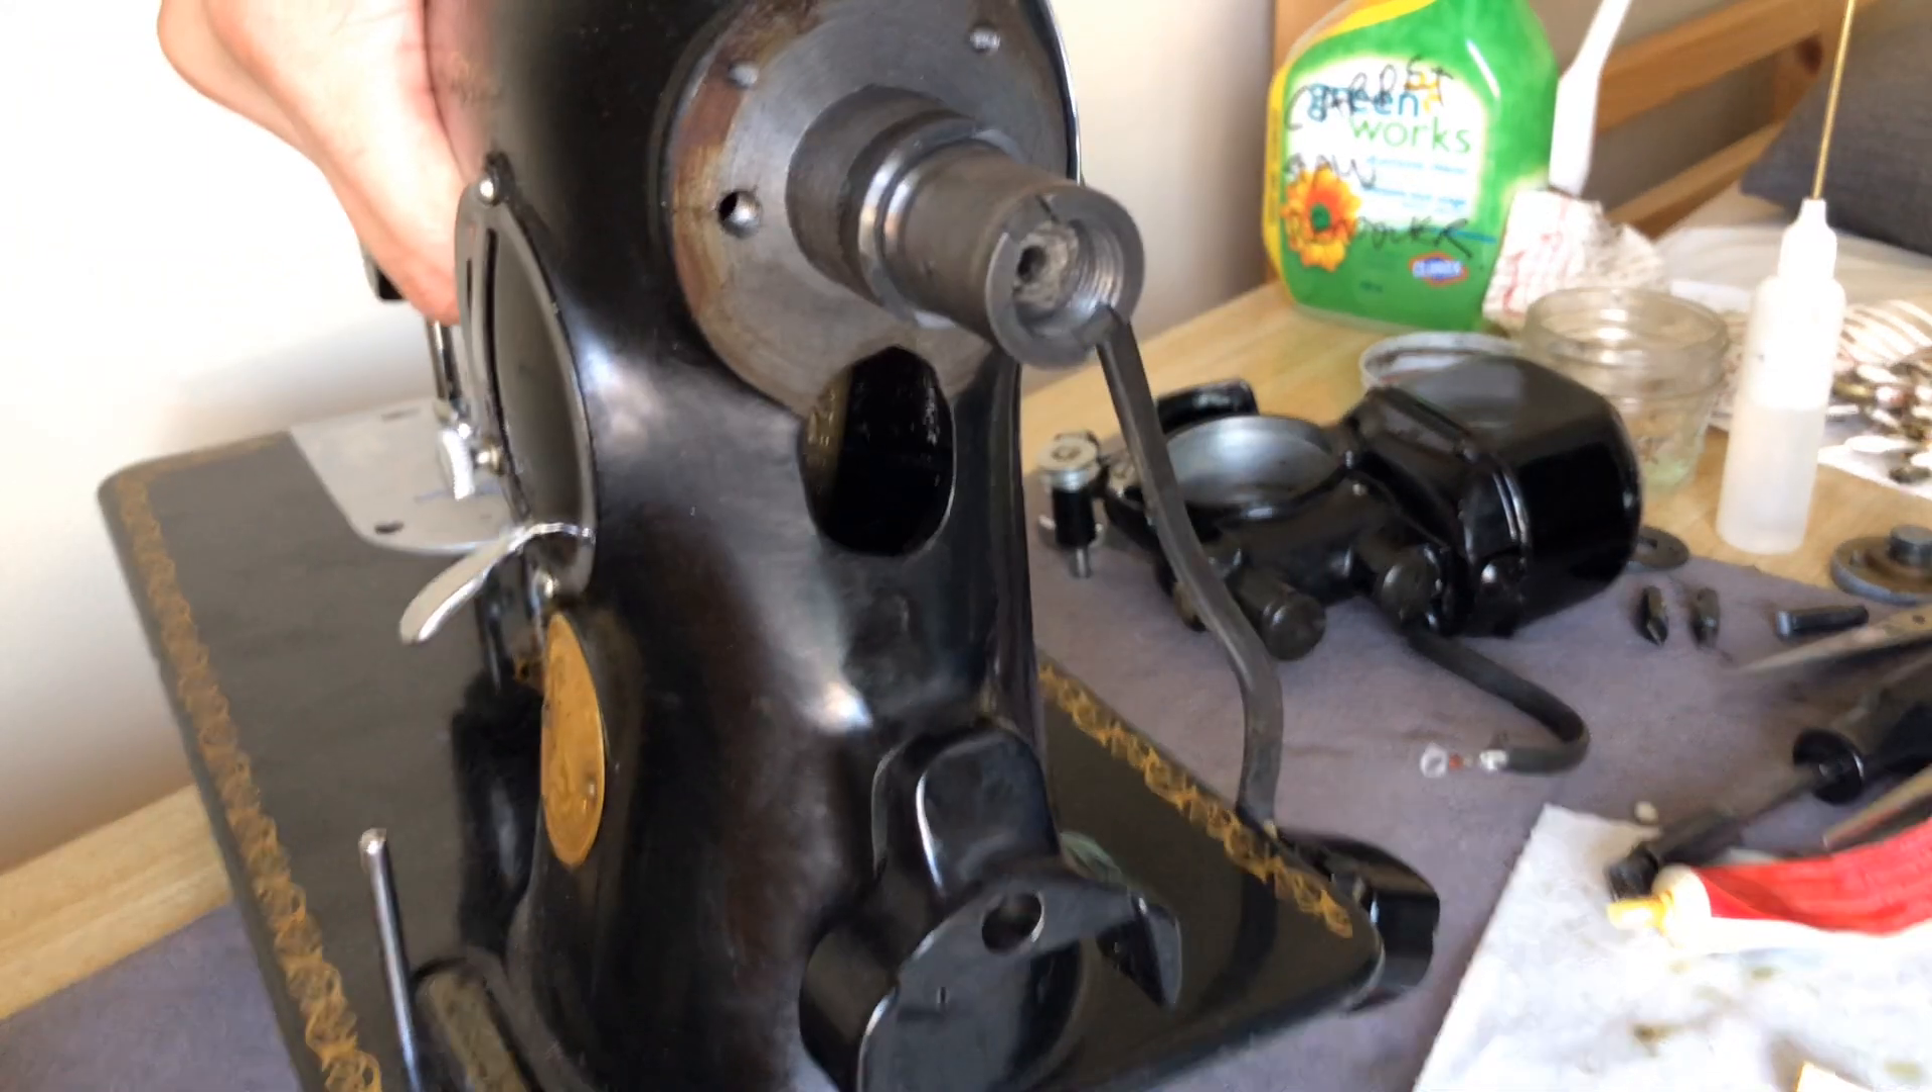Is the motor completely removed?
Yes.